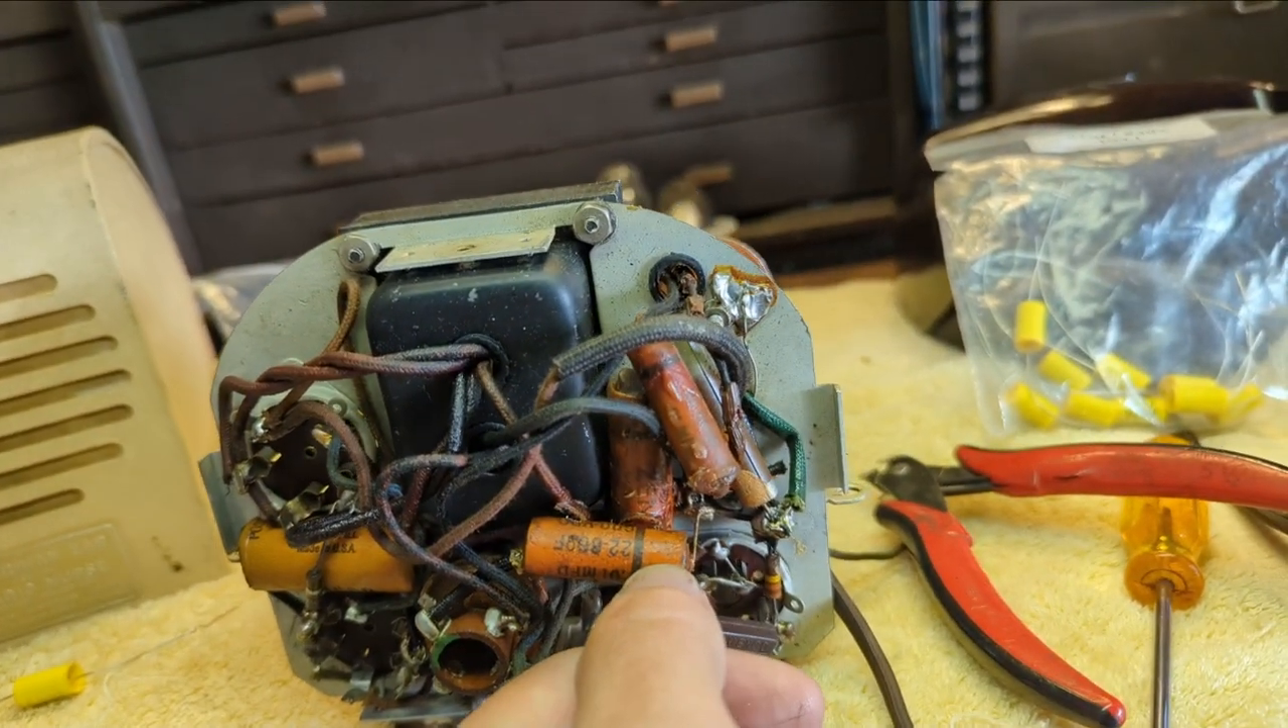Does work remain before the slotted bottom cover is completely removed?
No.